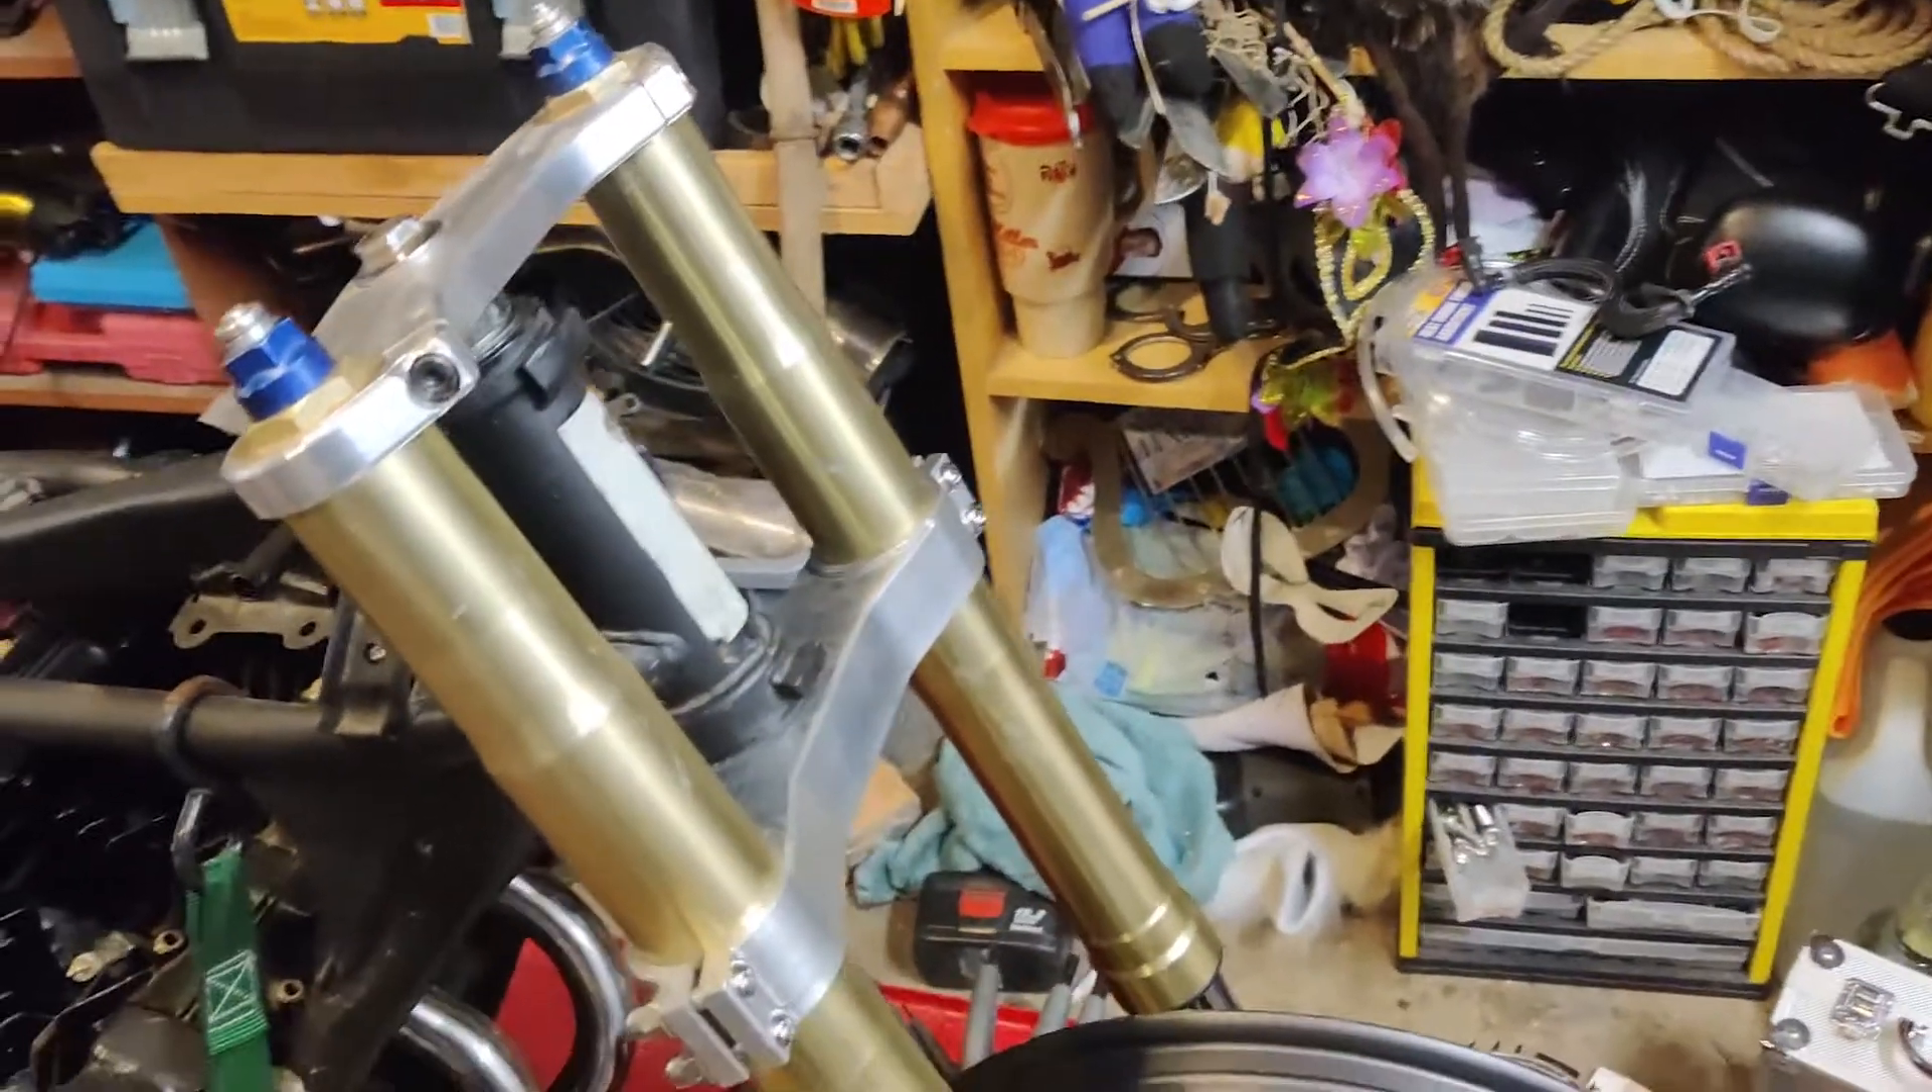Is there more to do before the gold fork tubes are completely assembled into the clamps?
No.